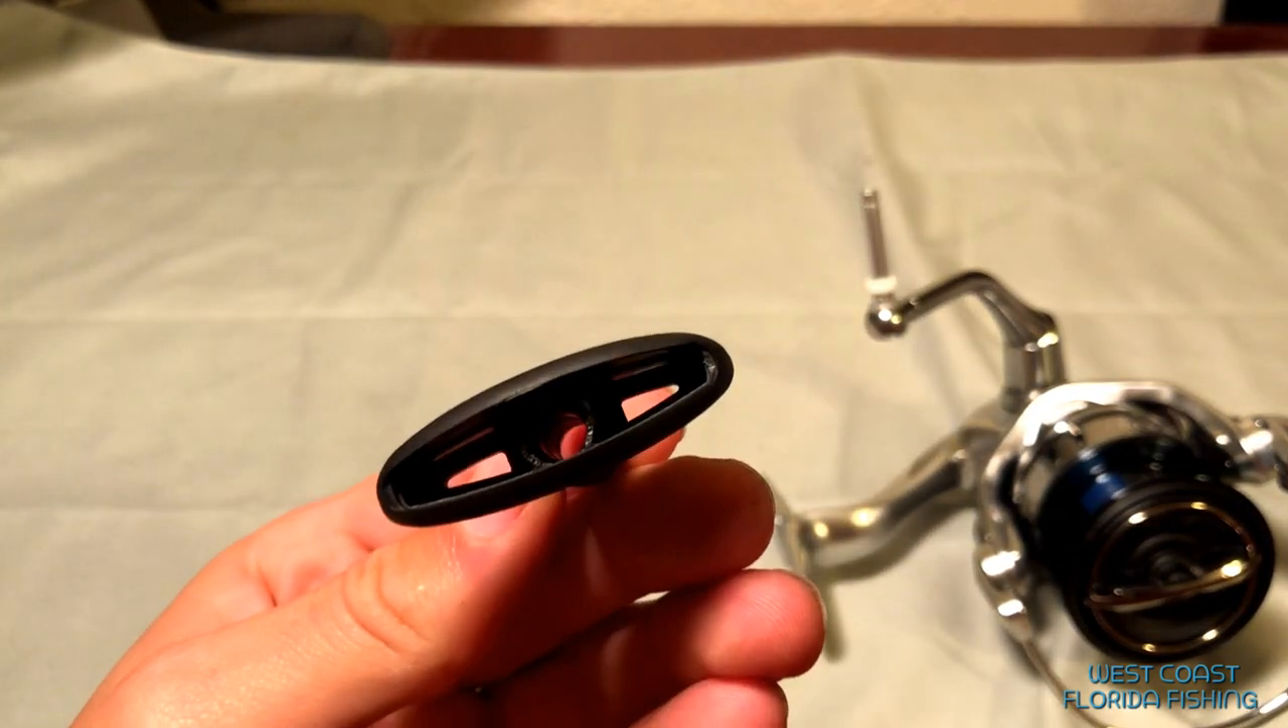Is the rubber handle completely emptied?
Yes.